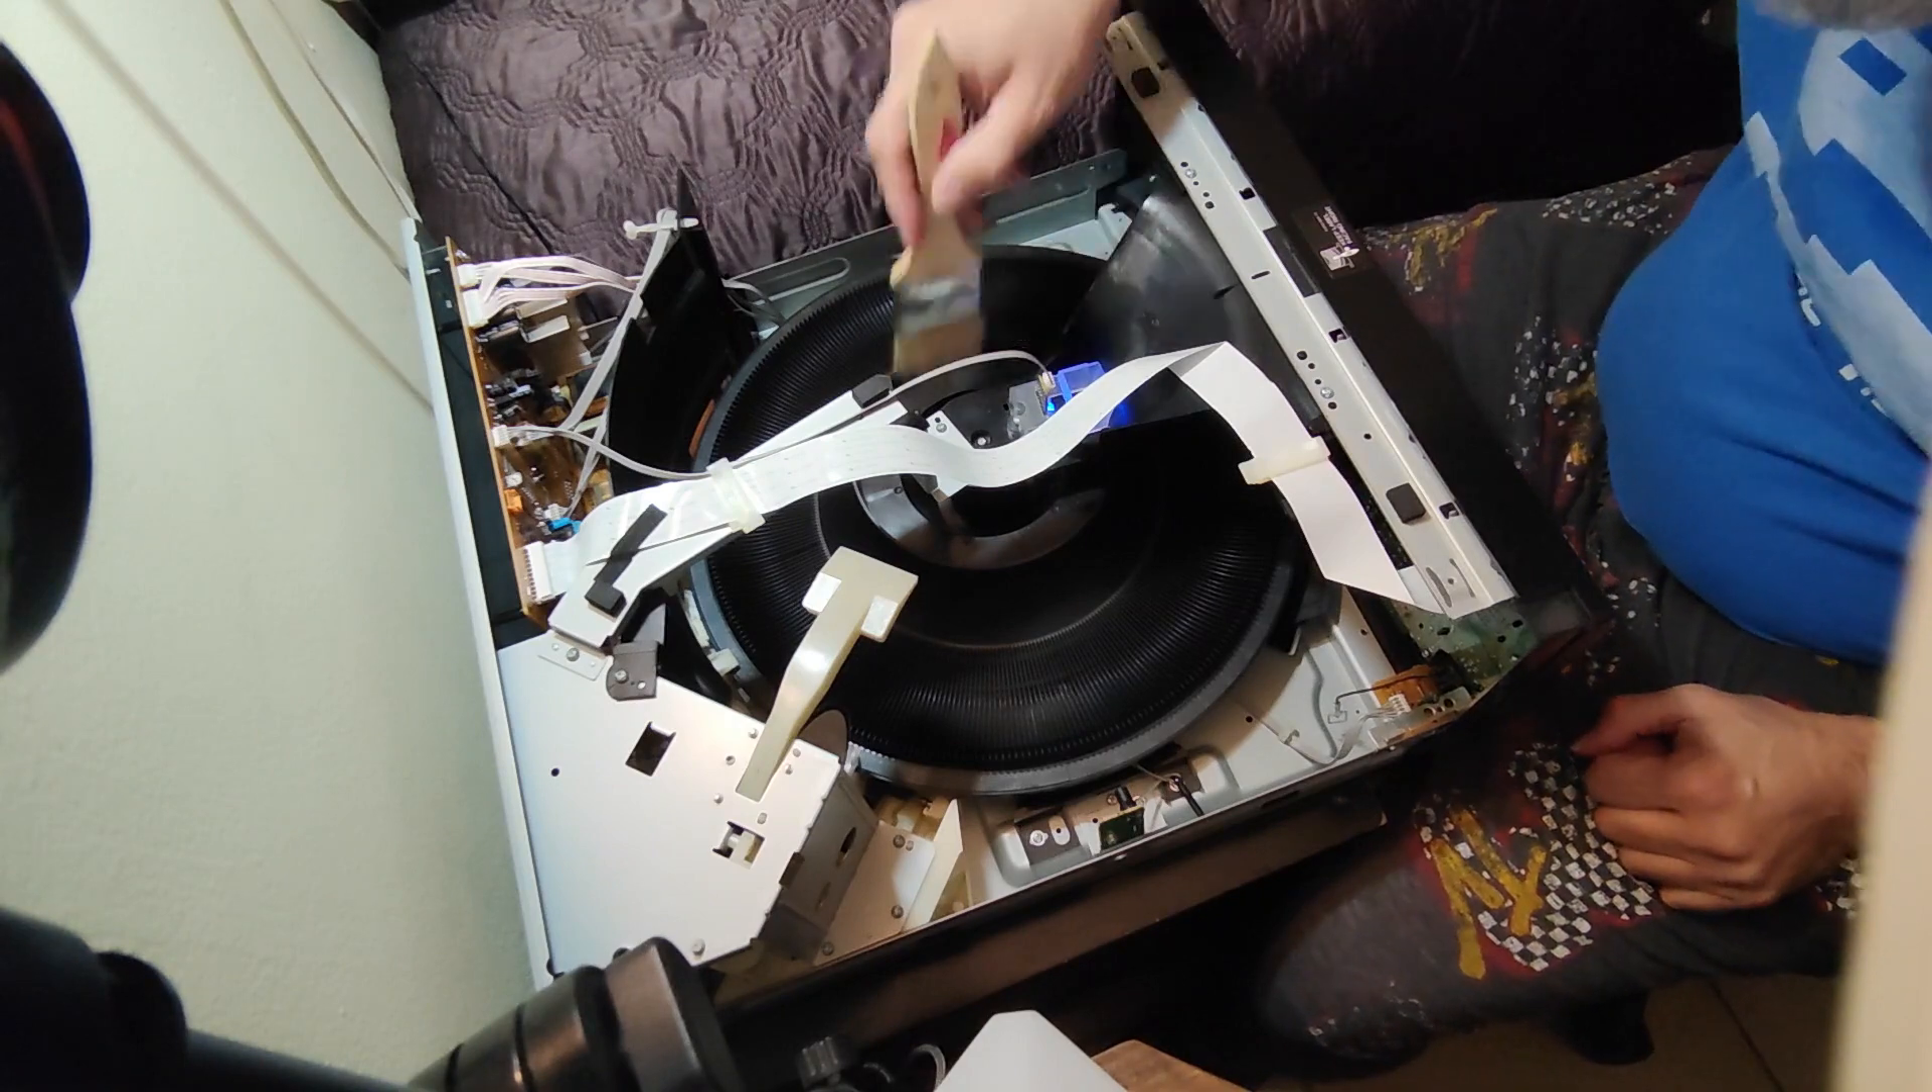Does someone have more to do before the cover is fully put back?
Yes.